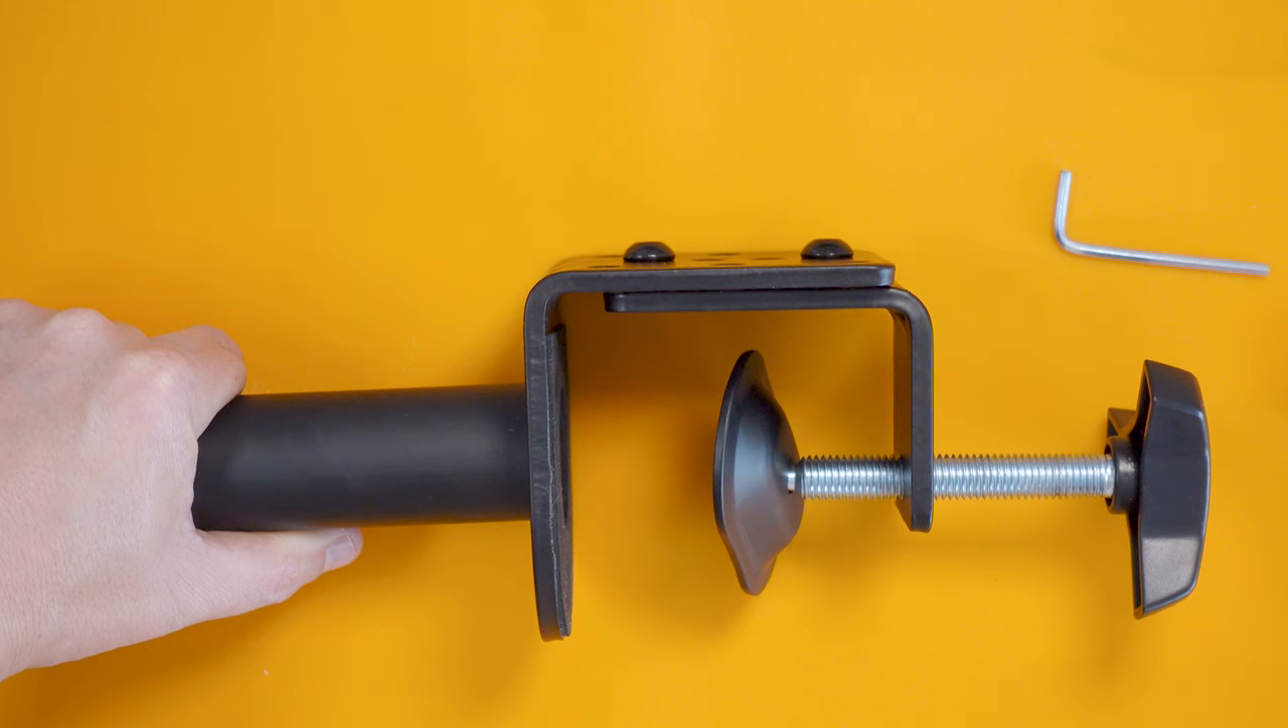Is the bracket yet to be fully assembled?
No.